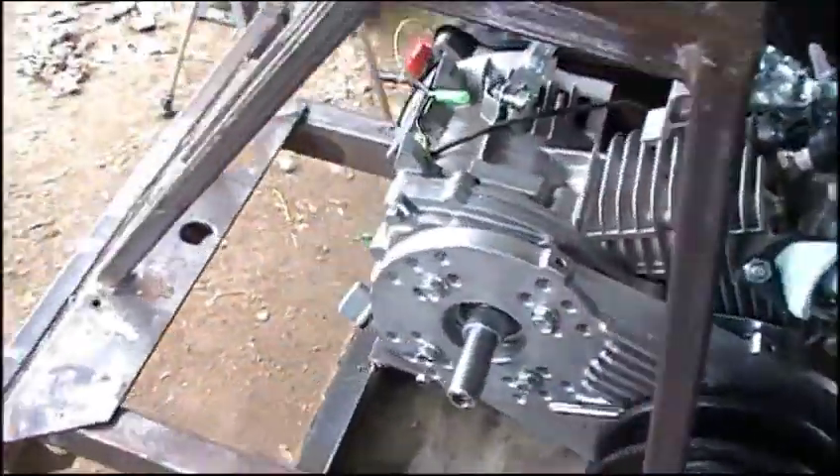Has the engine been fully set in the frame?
Yes.